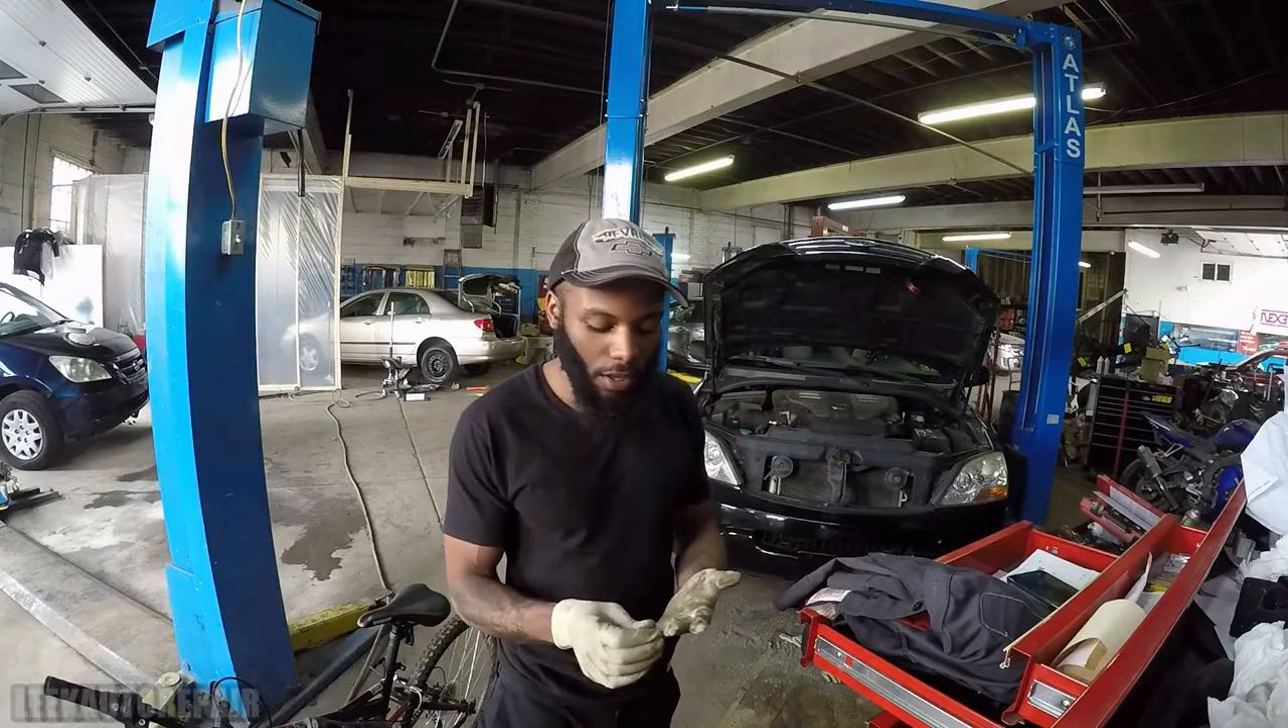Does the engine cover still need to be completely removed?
Yes.